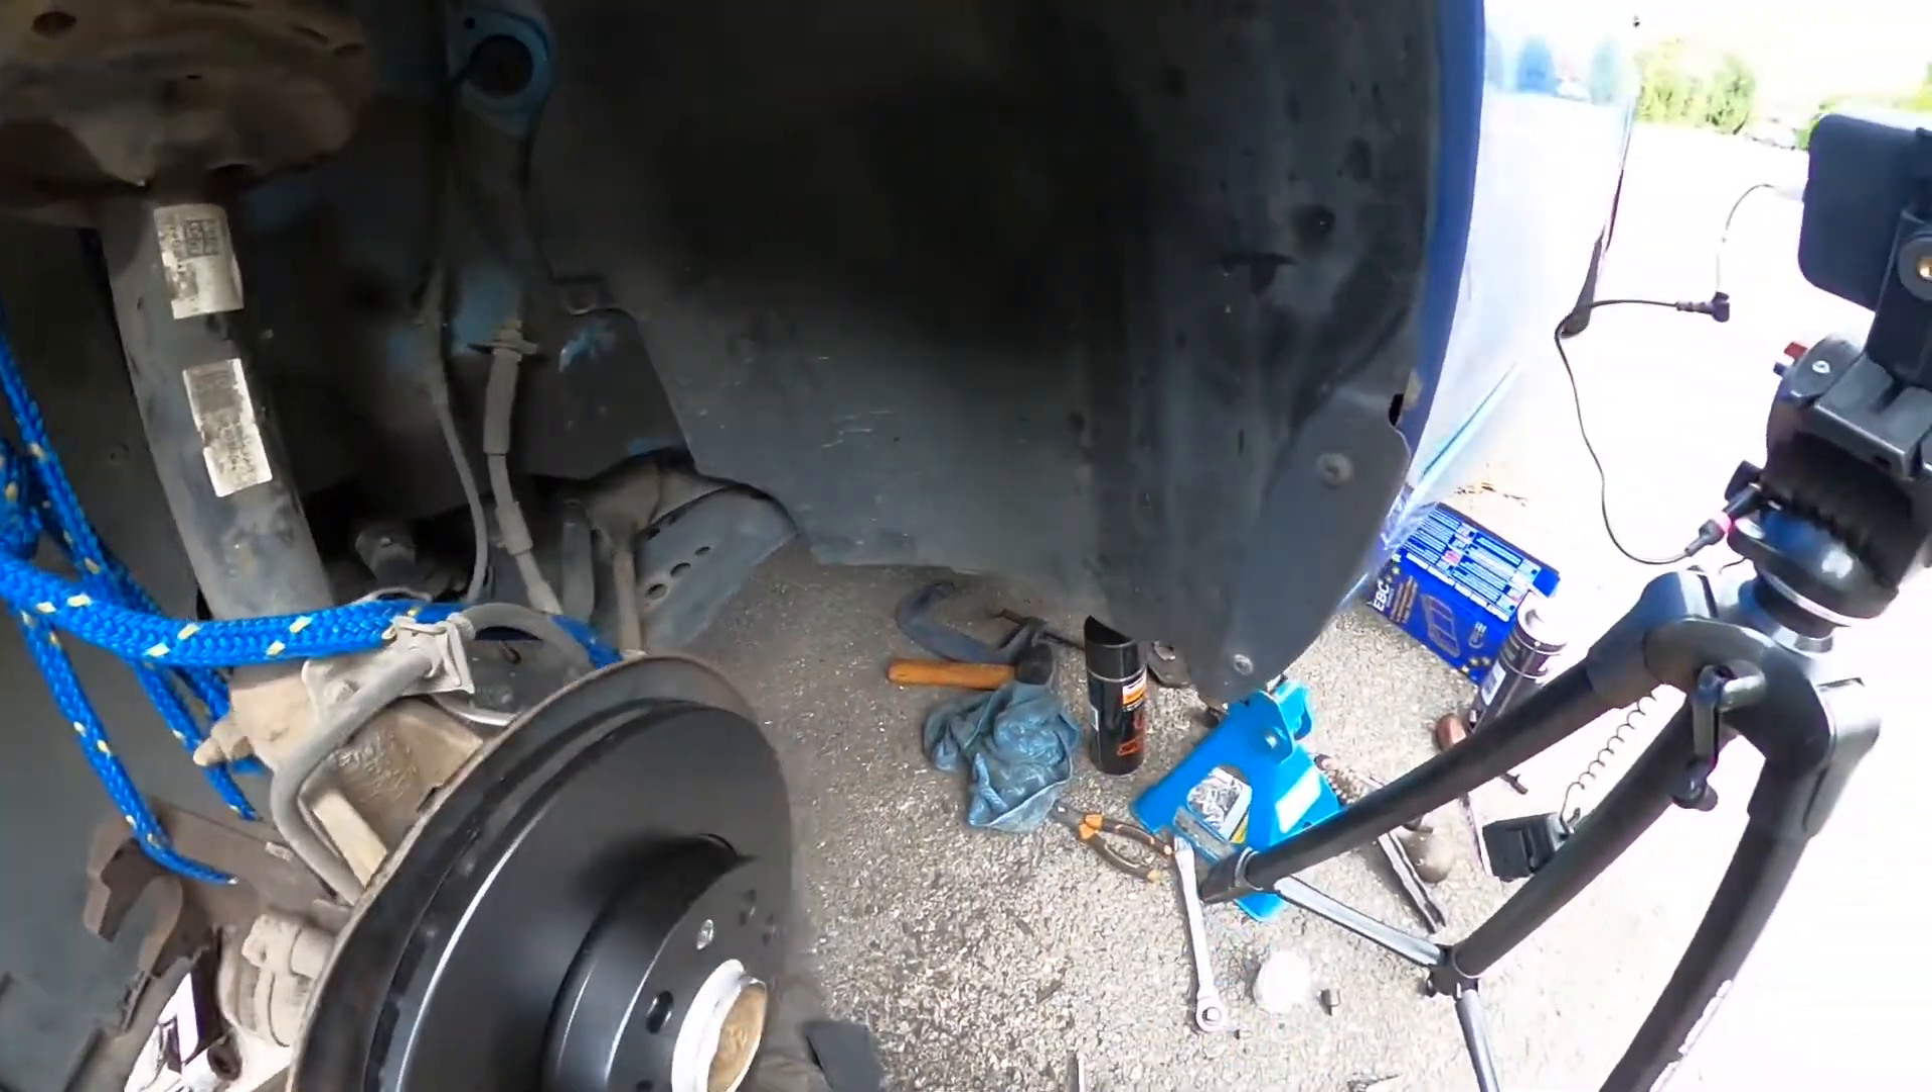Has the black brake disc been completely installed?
Yes.